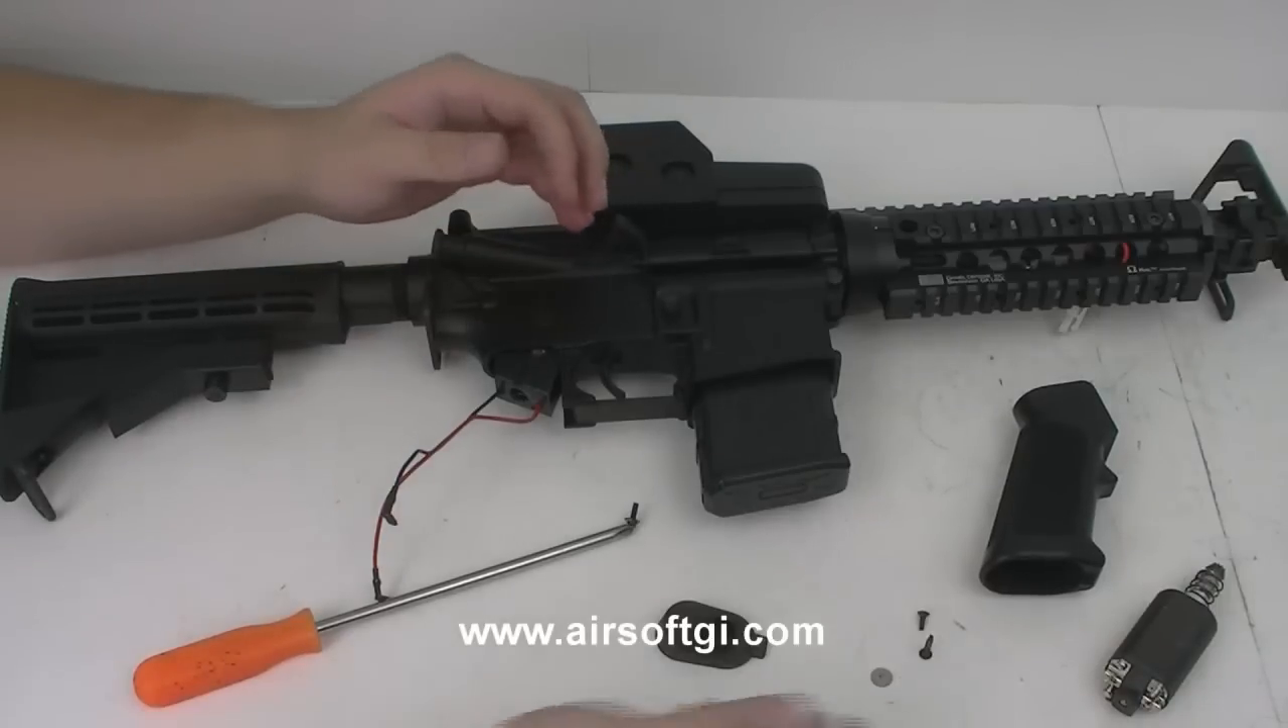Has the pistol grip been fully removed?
Yes.